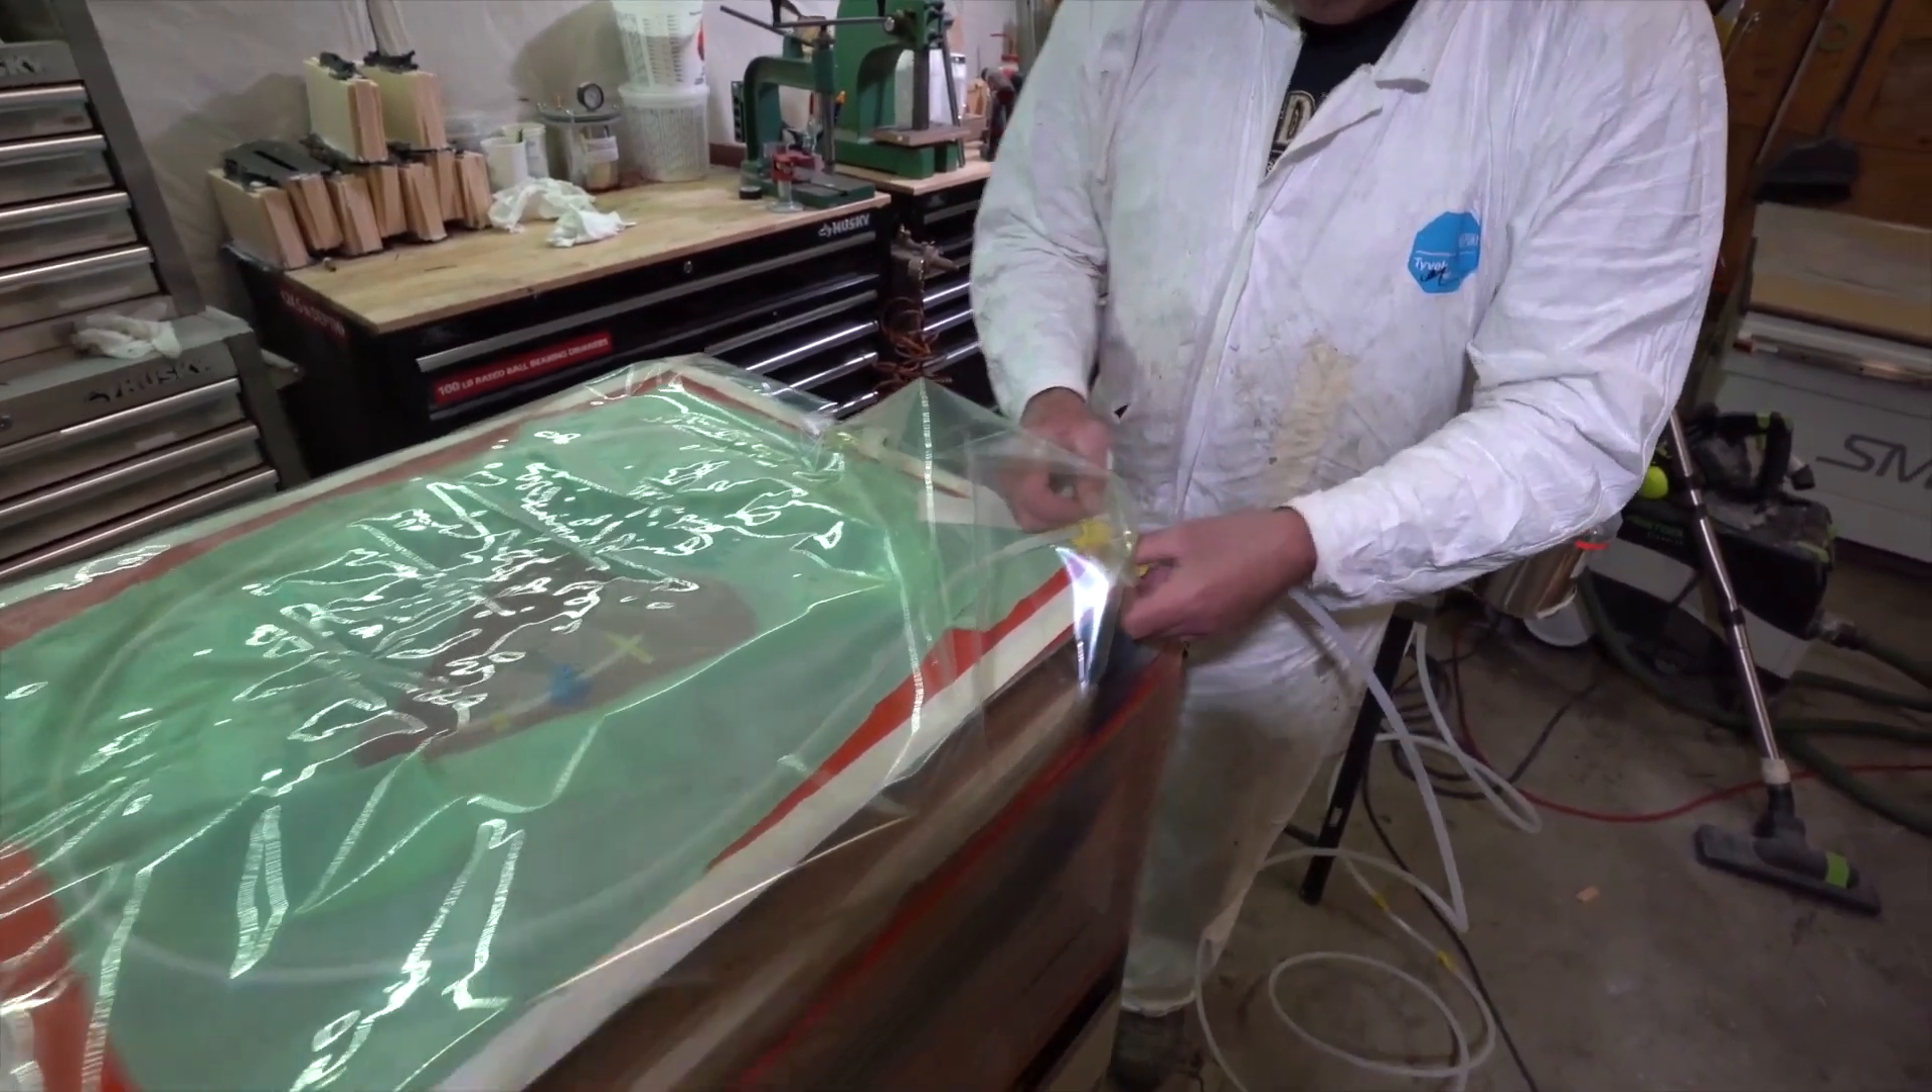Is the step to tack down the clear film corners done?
No.